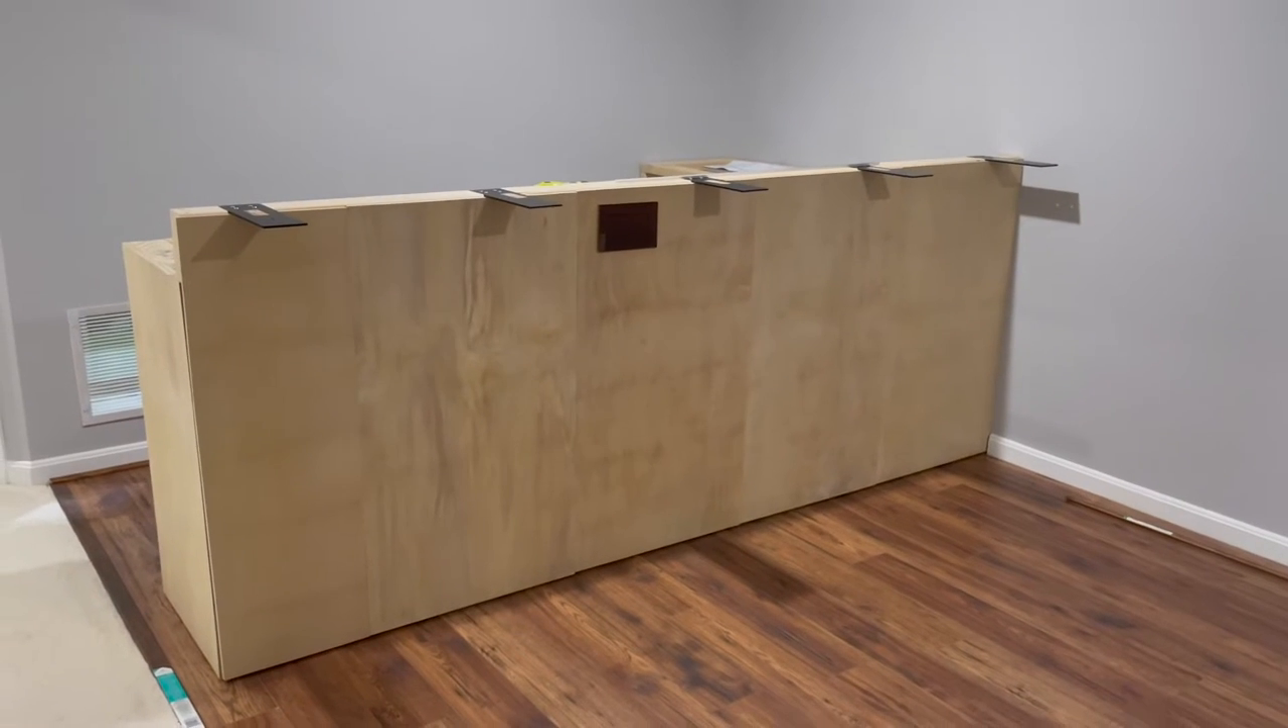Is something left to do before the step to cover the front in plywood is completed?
No.